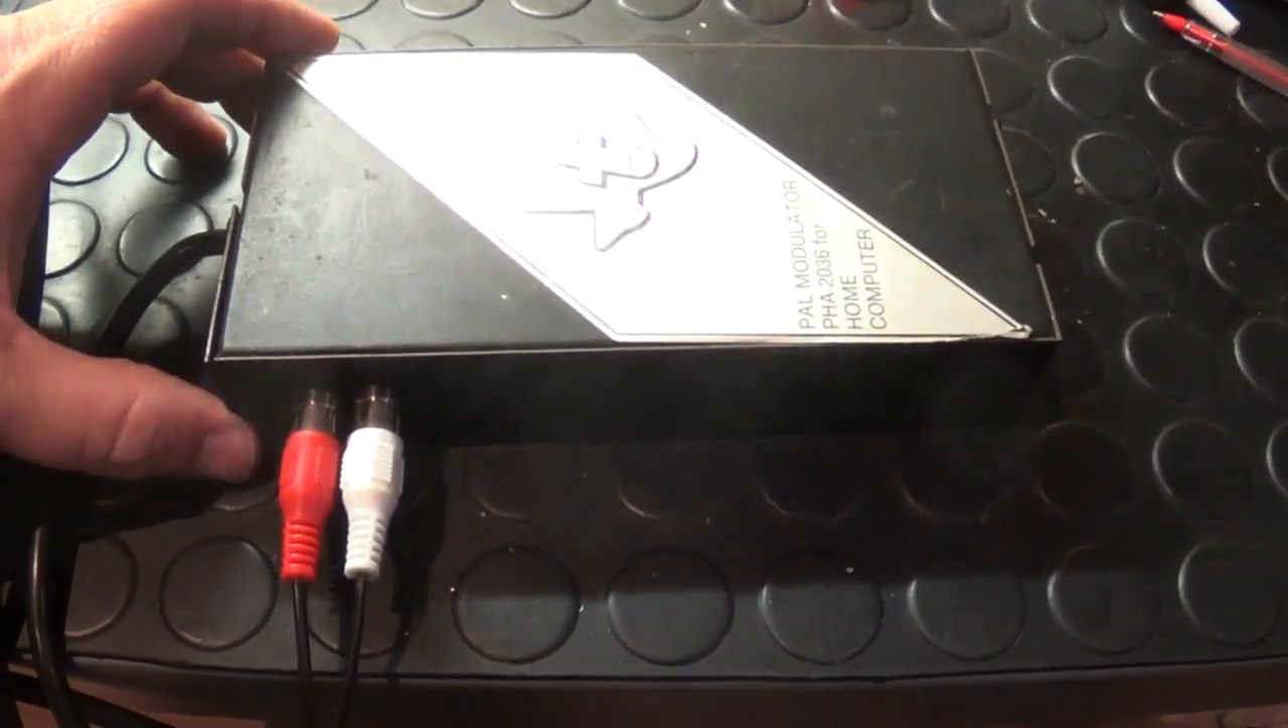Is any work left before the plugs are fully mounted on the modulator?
No.